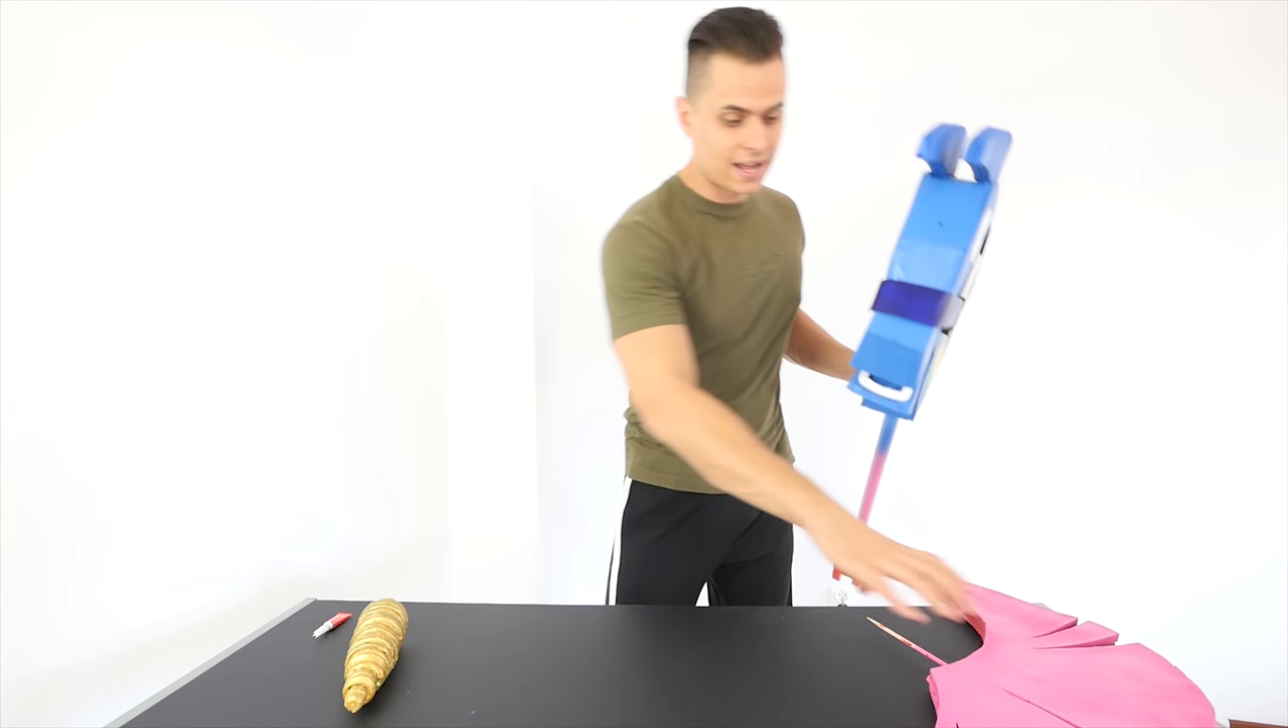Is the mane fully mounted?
No.